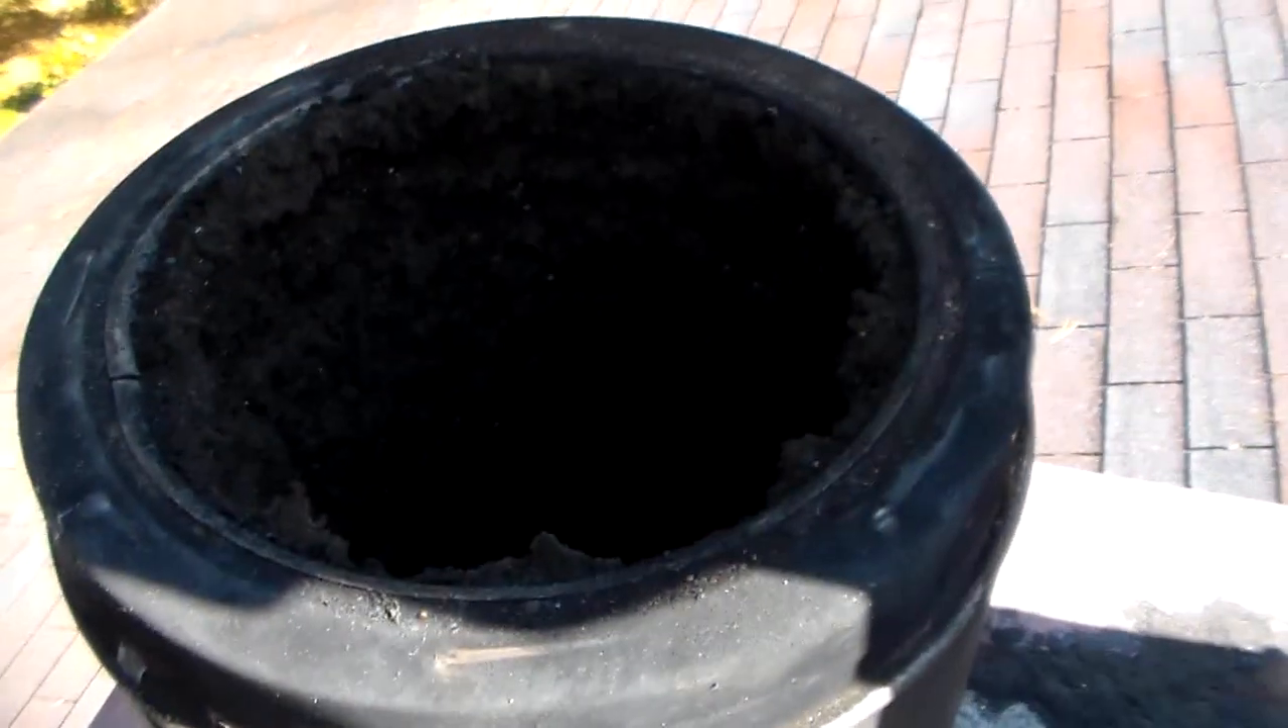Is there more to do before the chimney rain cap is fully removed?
No.